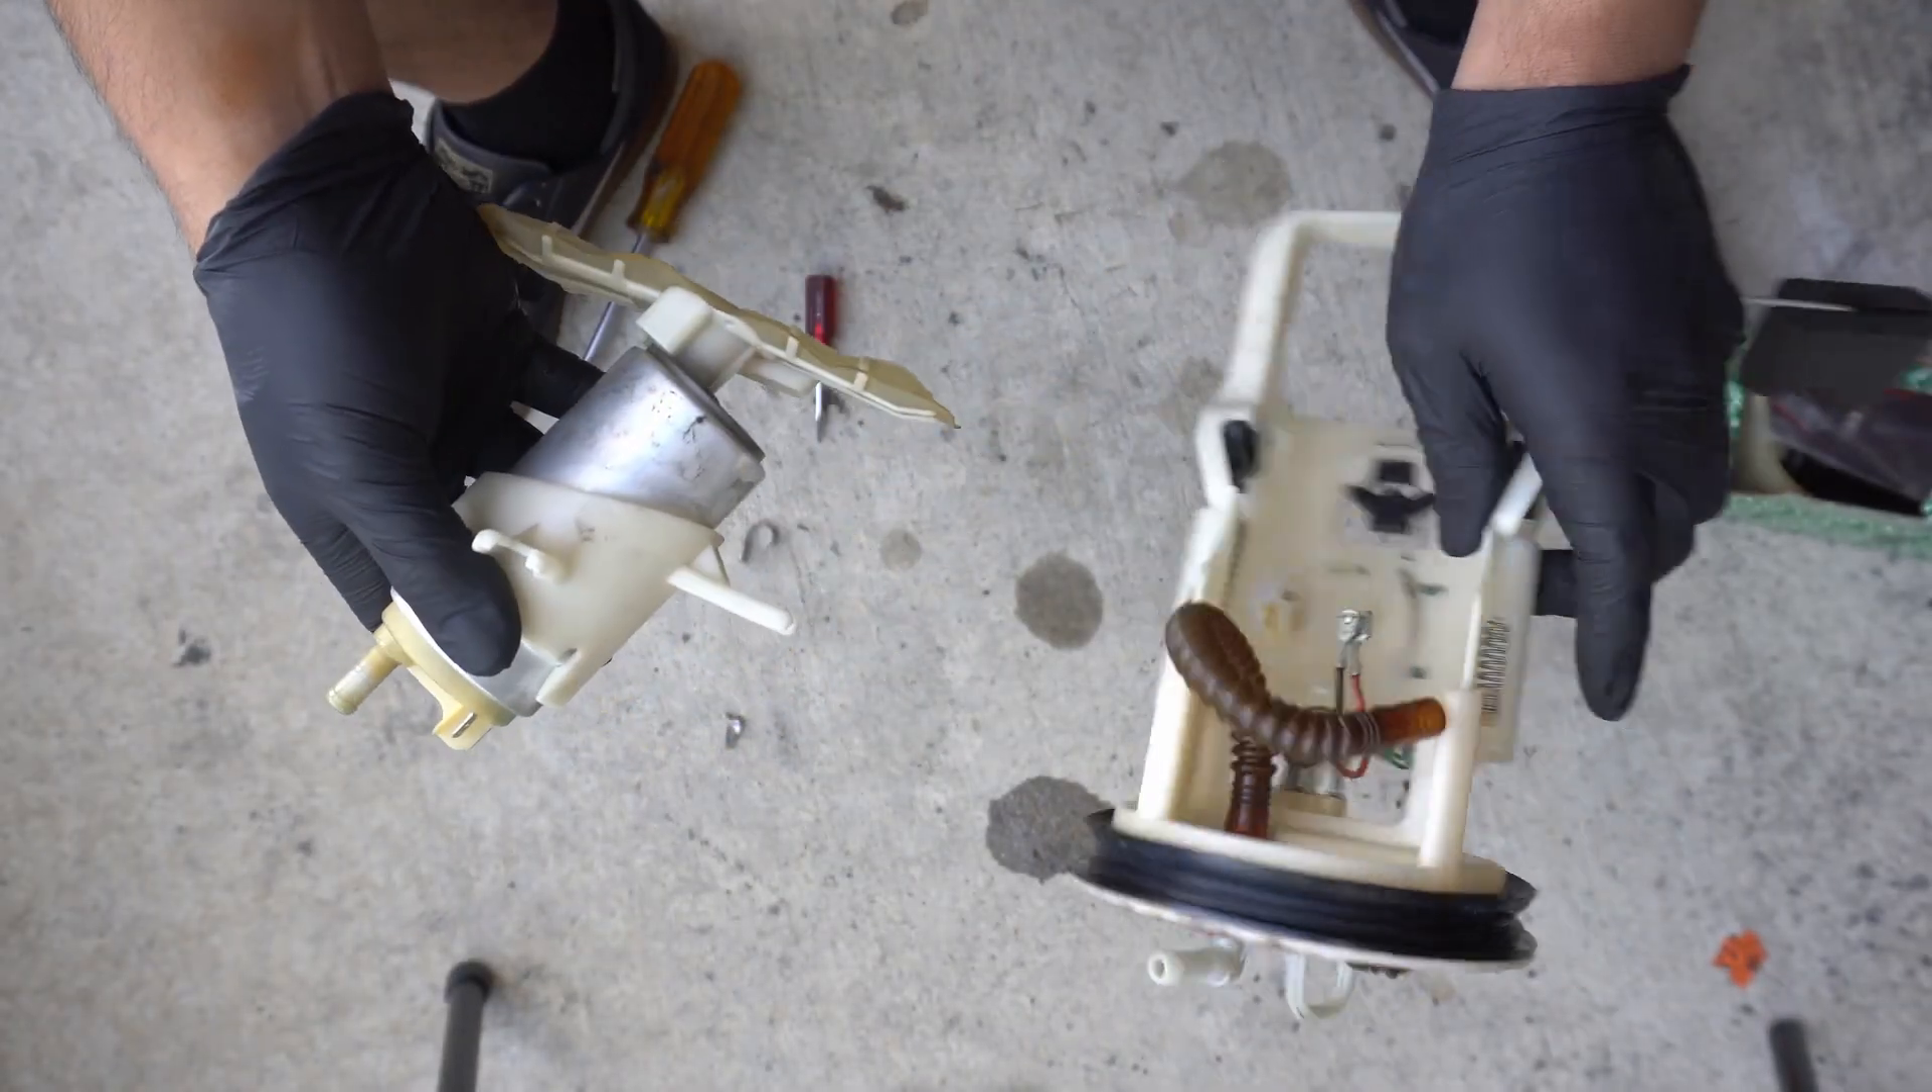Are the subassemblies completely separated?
Yes.